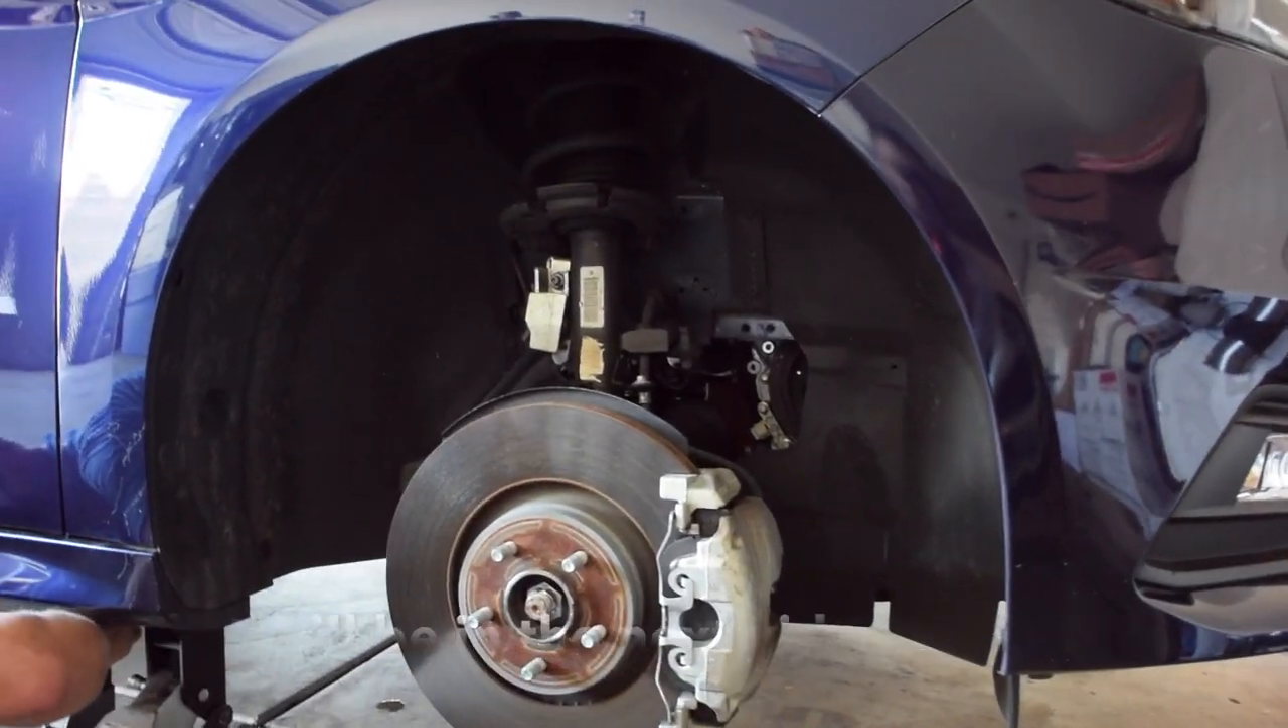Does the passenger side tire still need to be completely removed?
No.